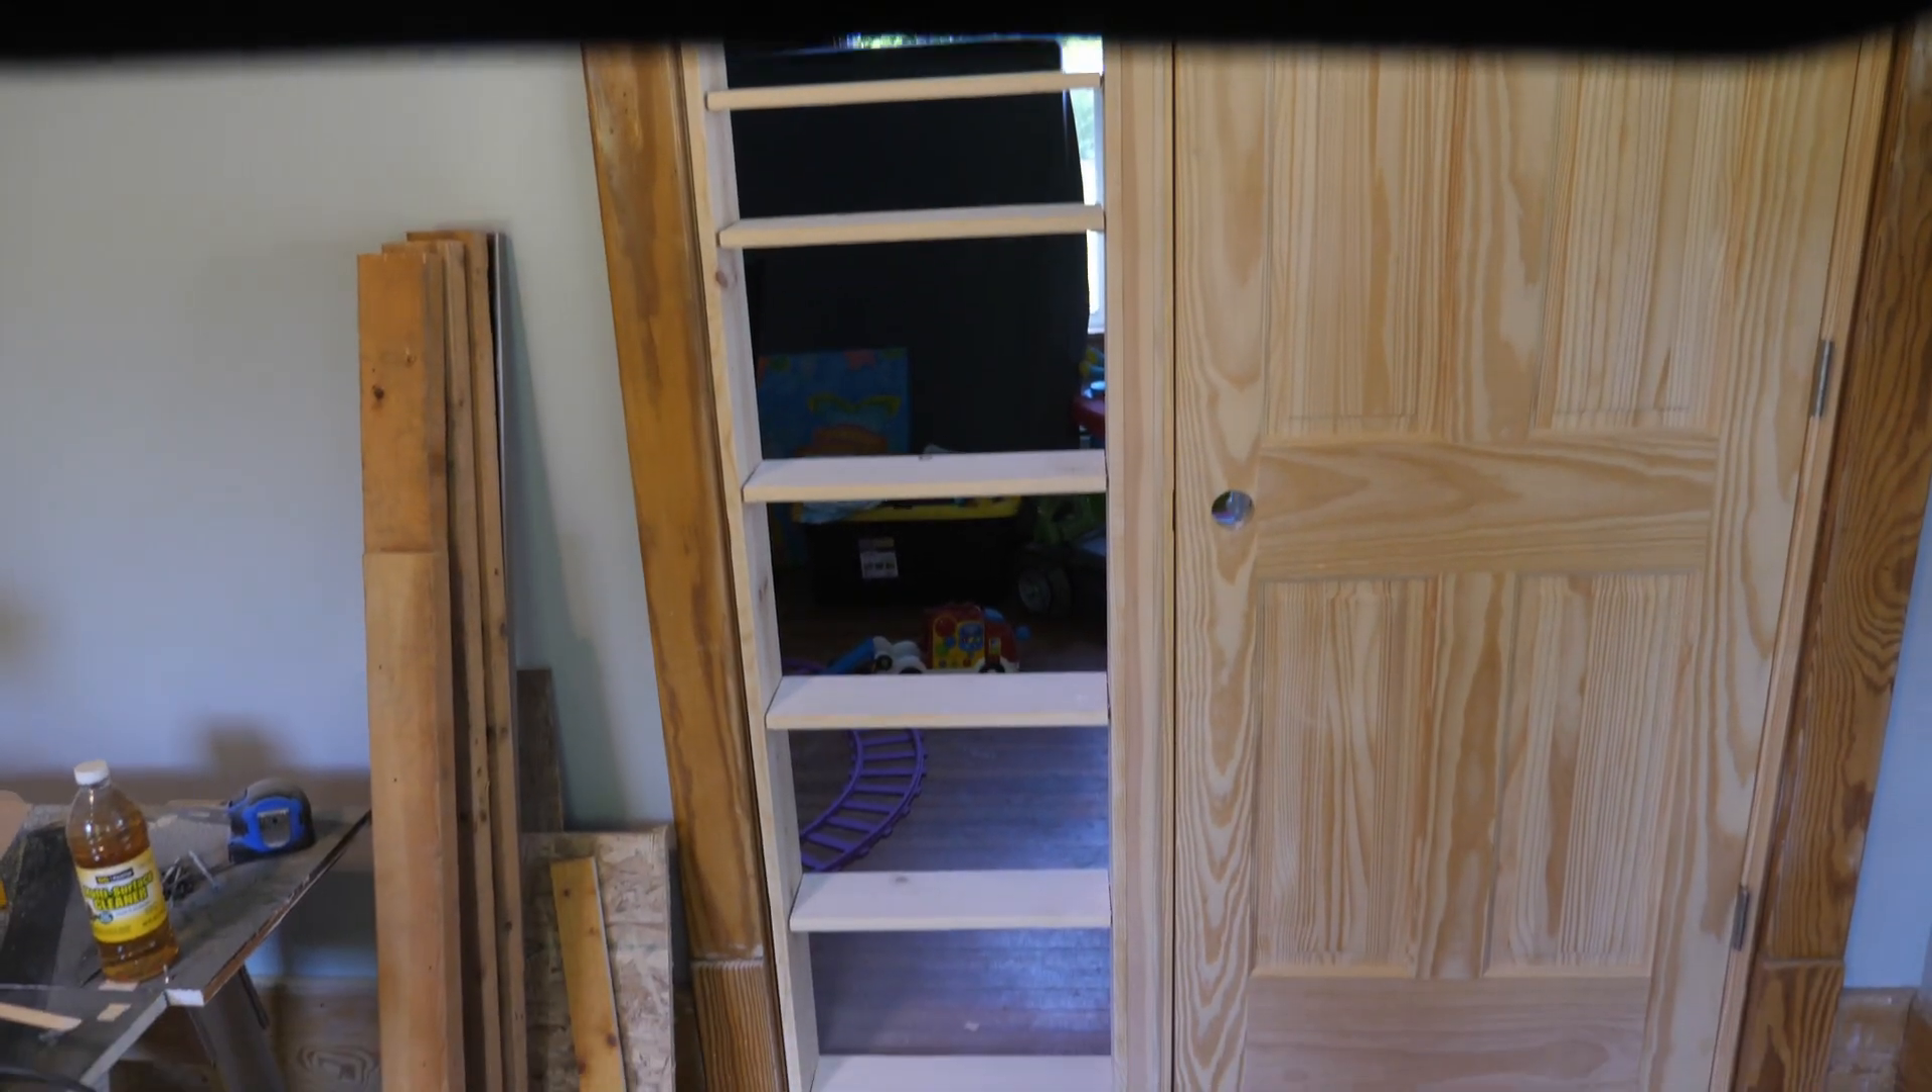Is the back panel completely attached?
No.